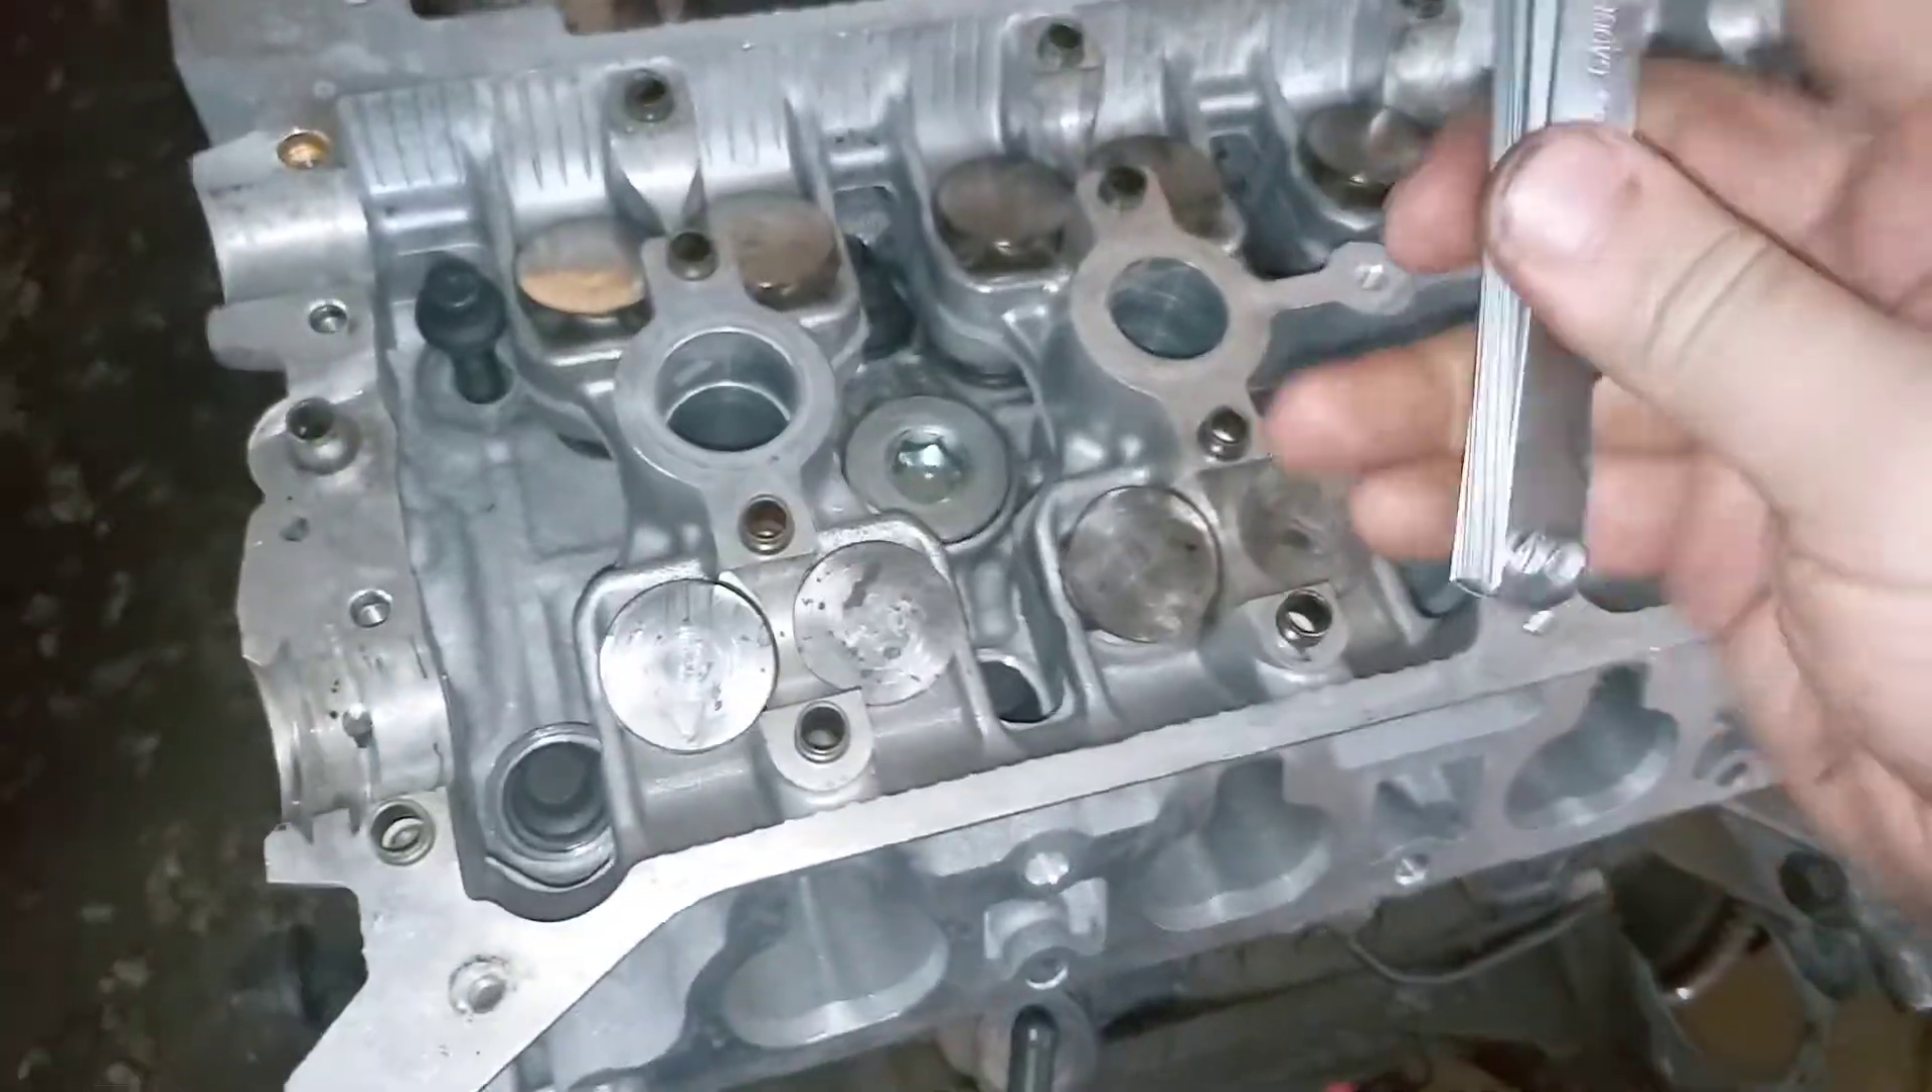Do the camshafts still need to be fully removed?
No.